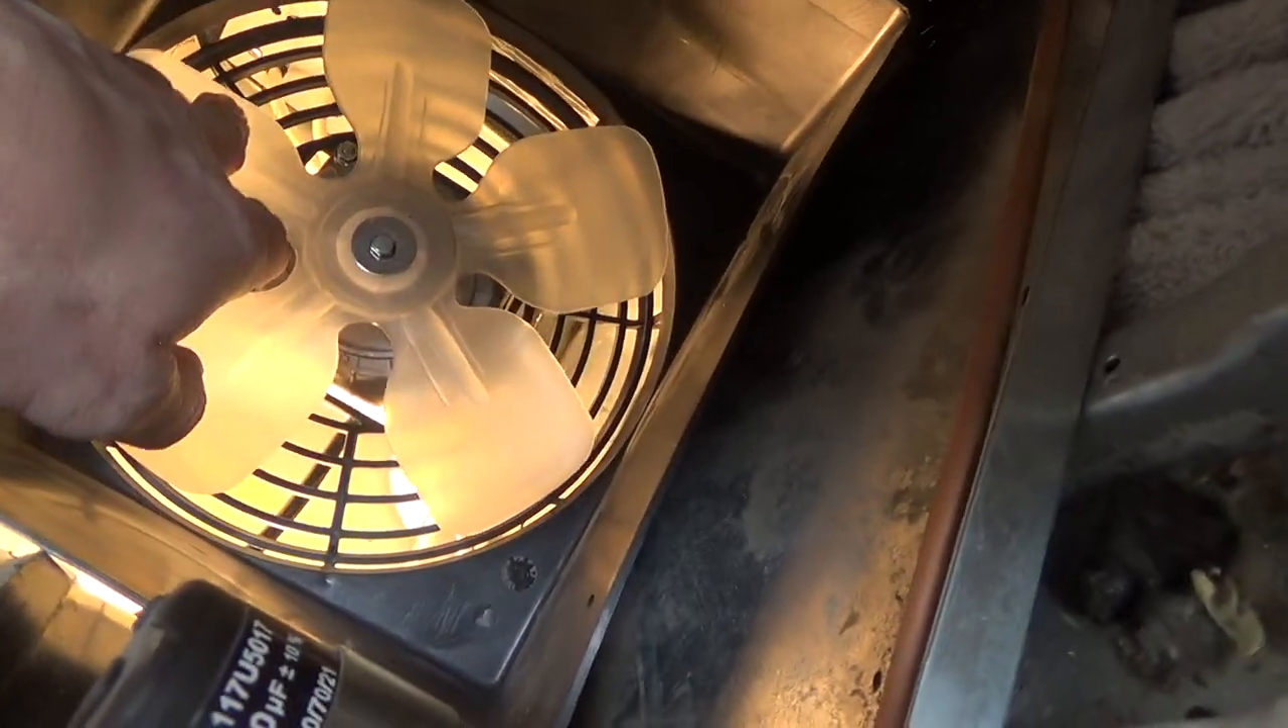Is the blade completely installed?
Yes.